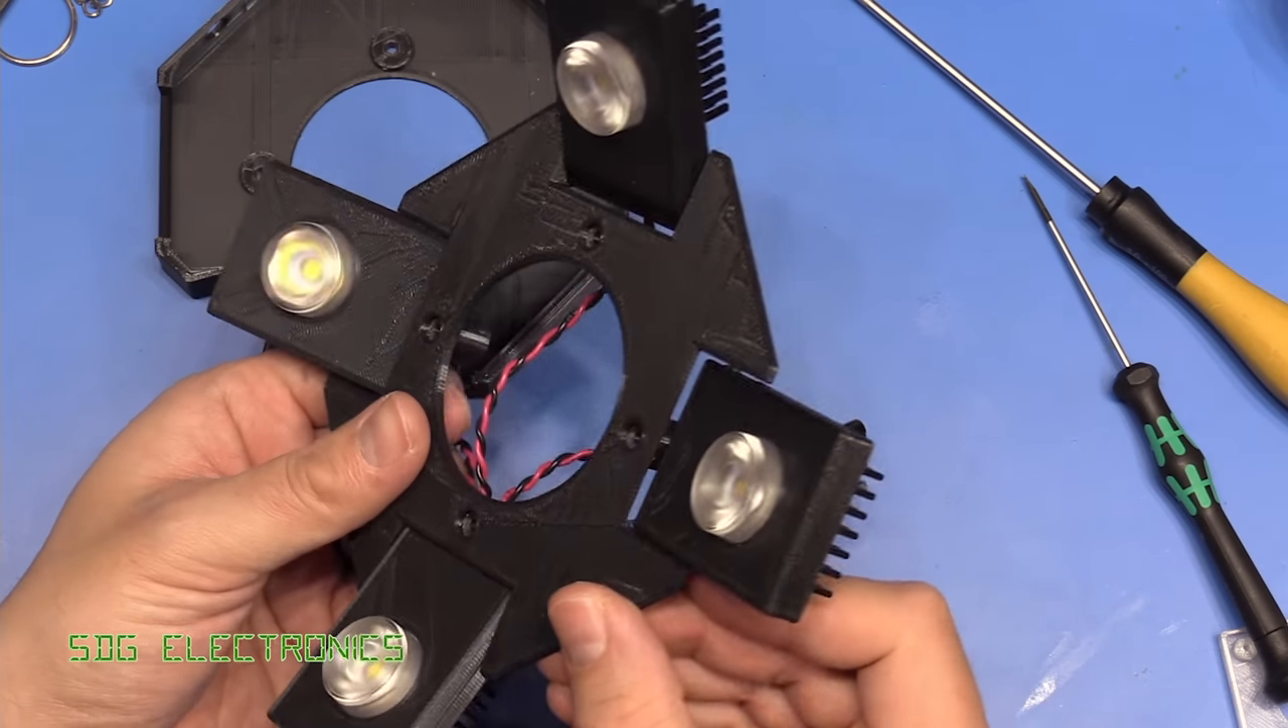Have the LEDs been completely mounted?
Yes.